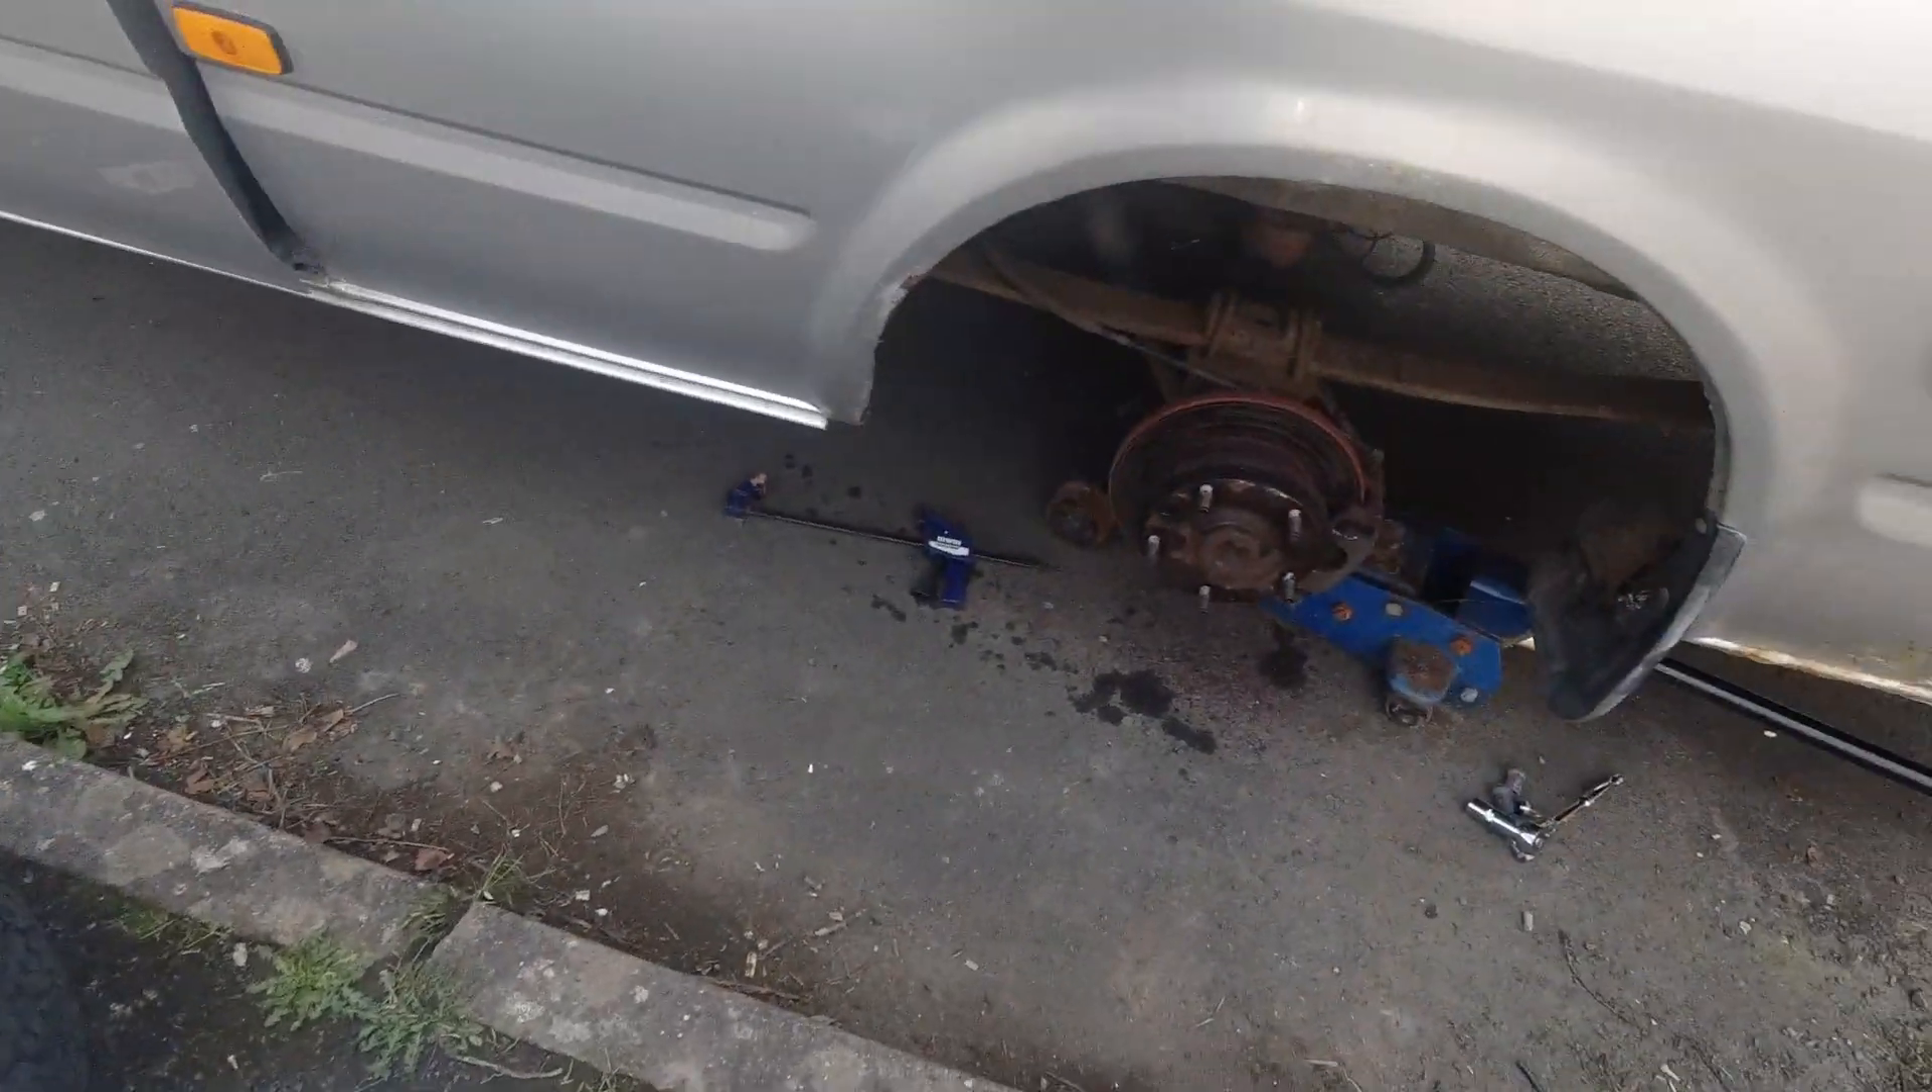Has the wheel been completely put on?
No.